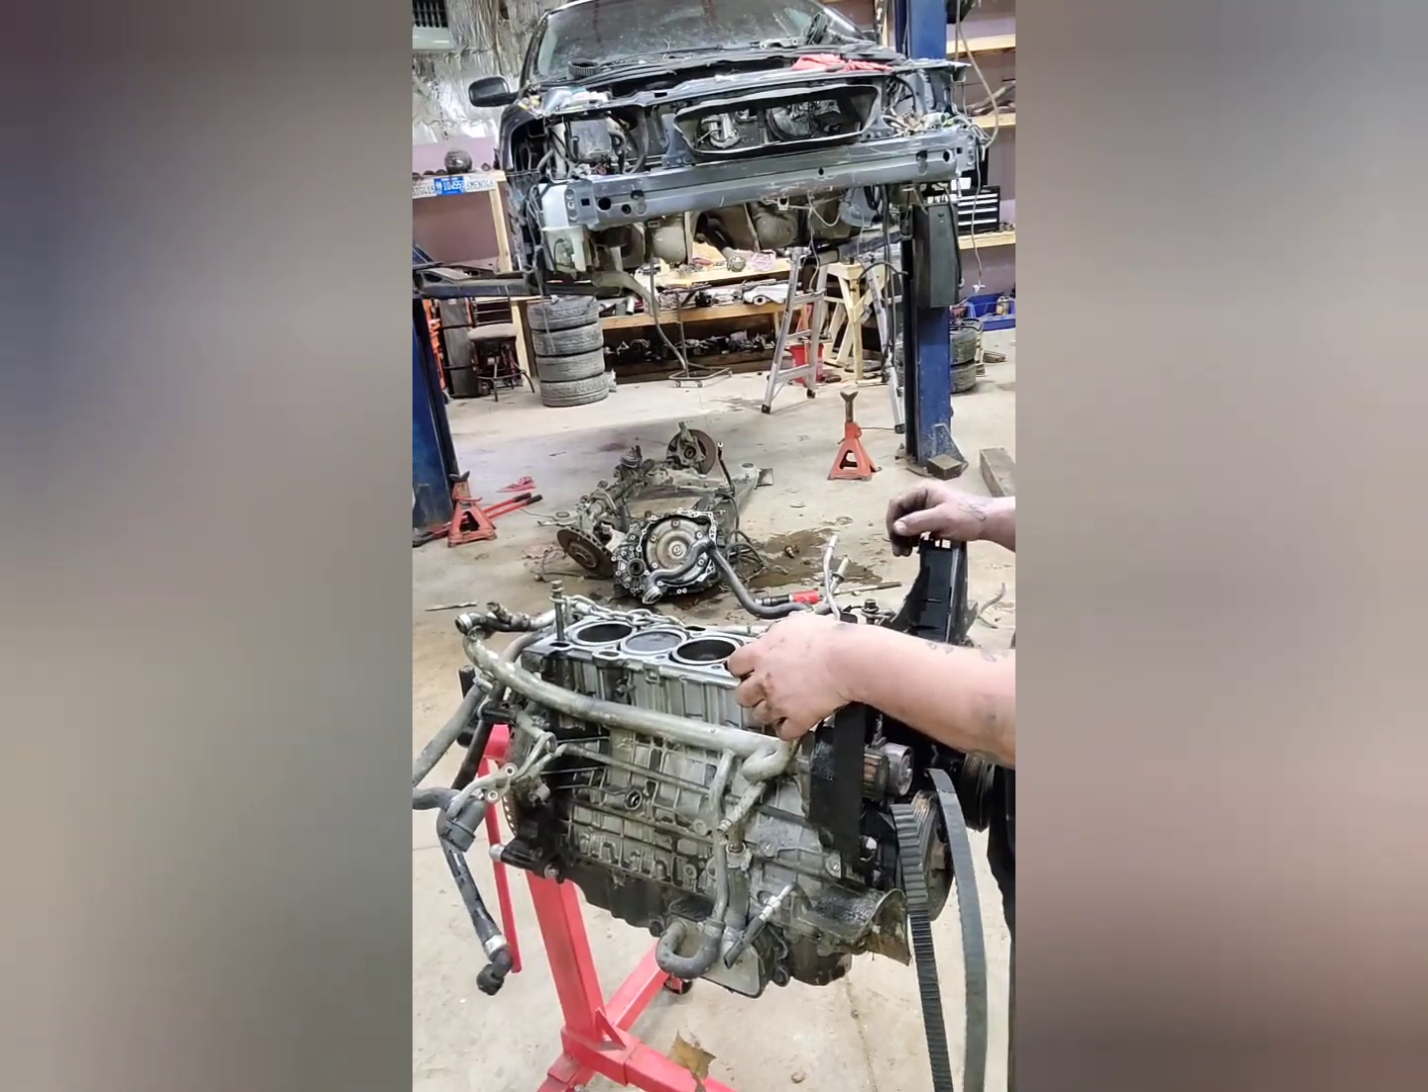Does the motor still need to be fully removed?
No.